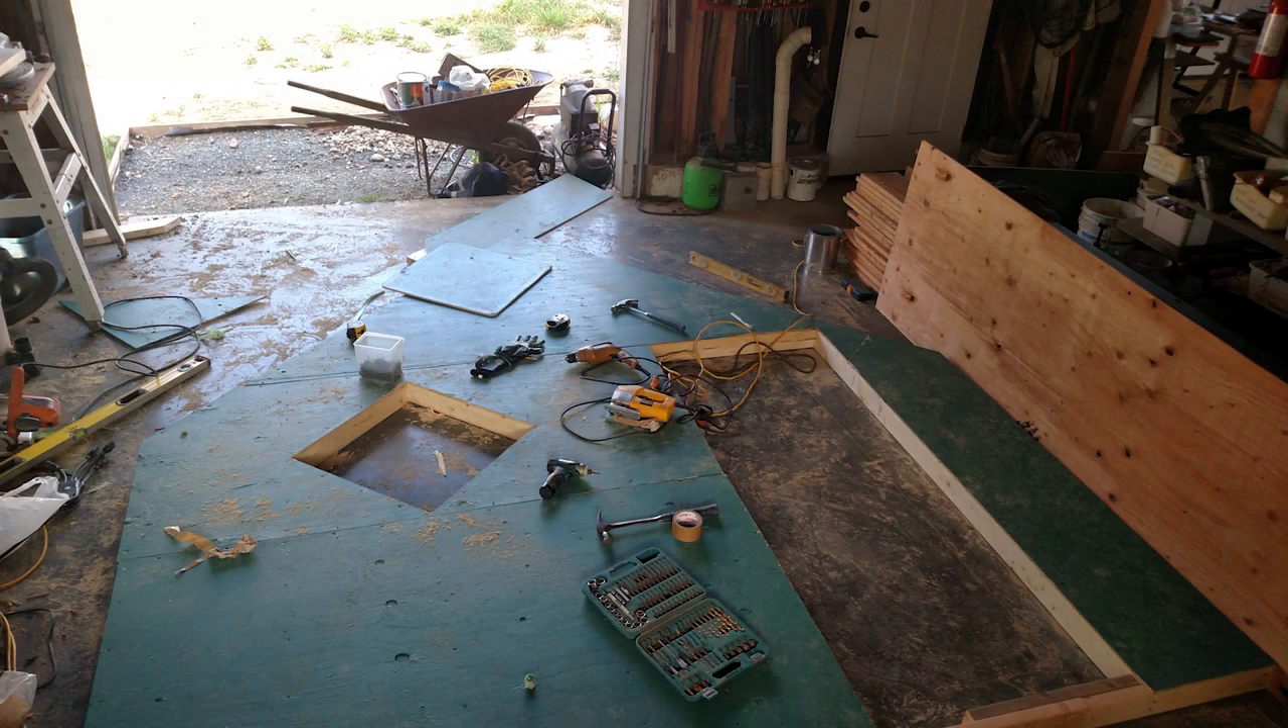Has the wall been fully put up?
No.